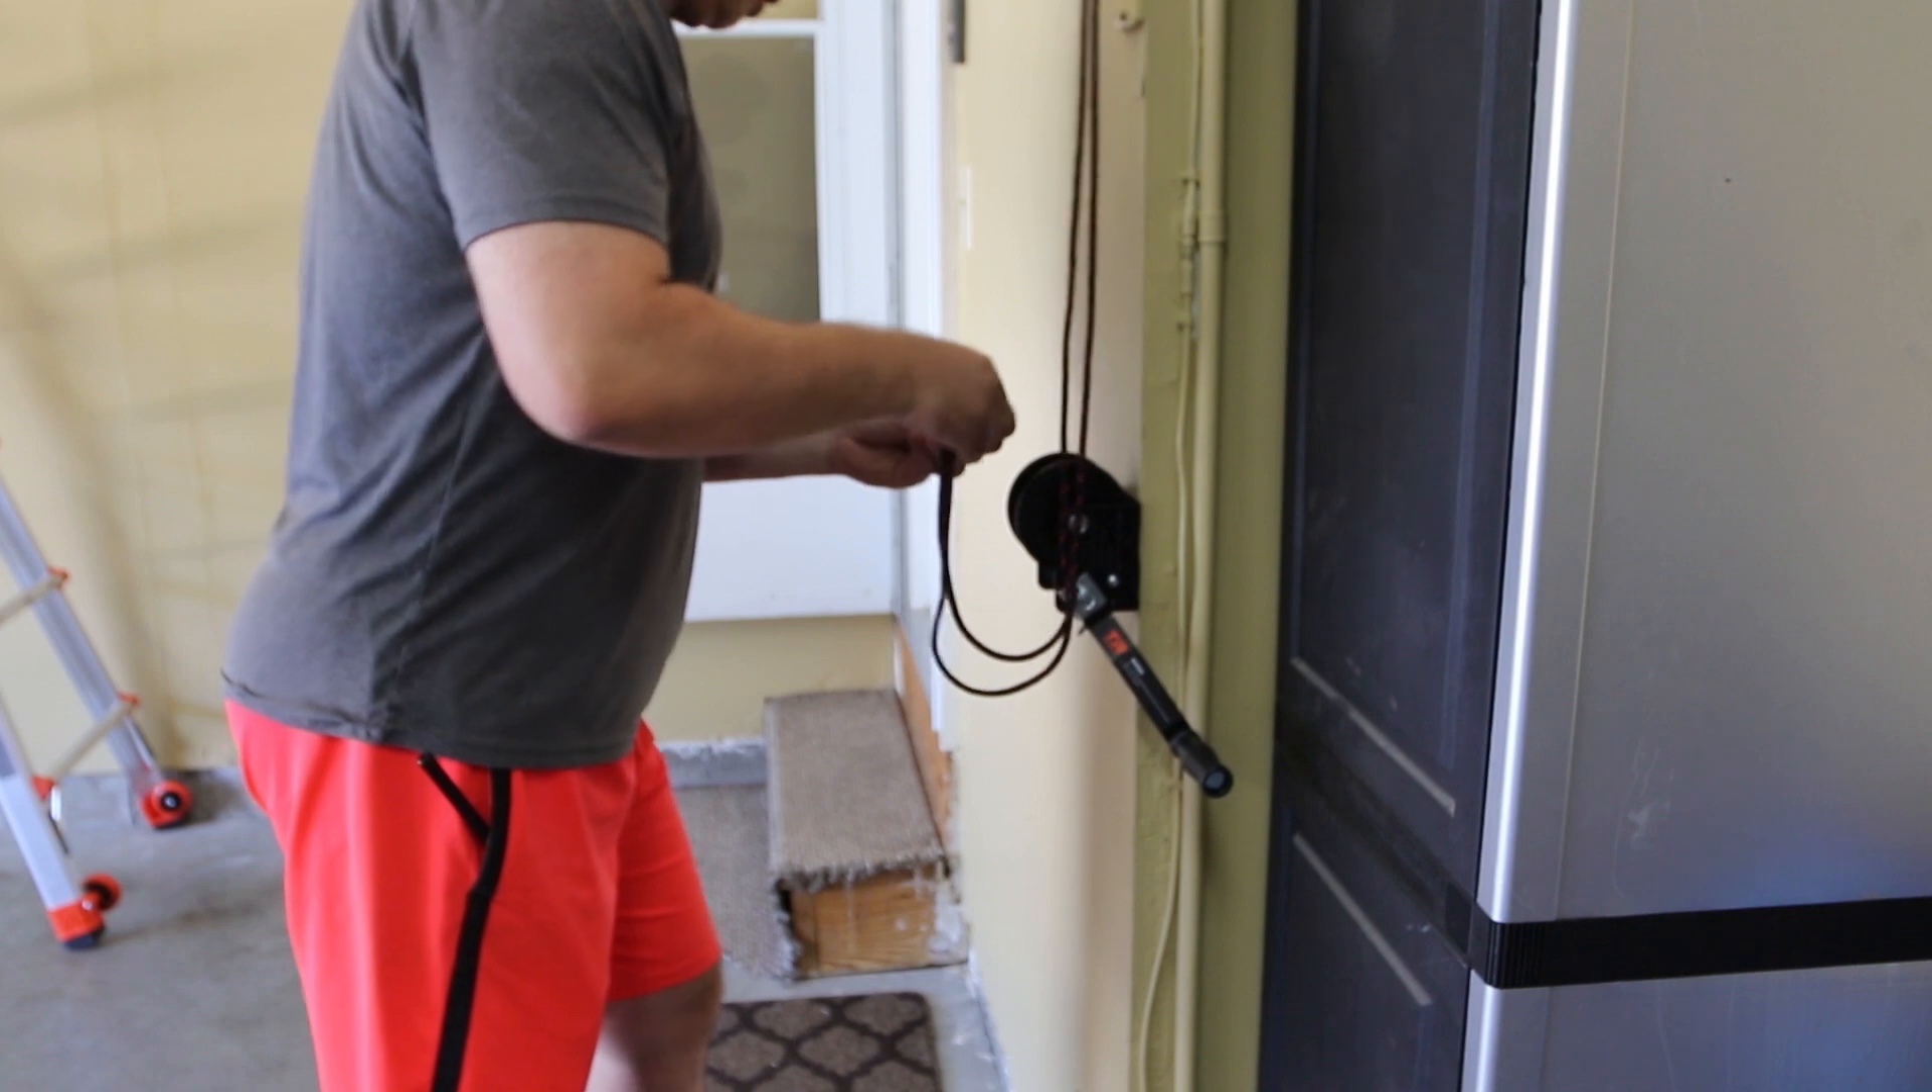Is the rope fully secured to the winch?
No.